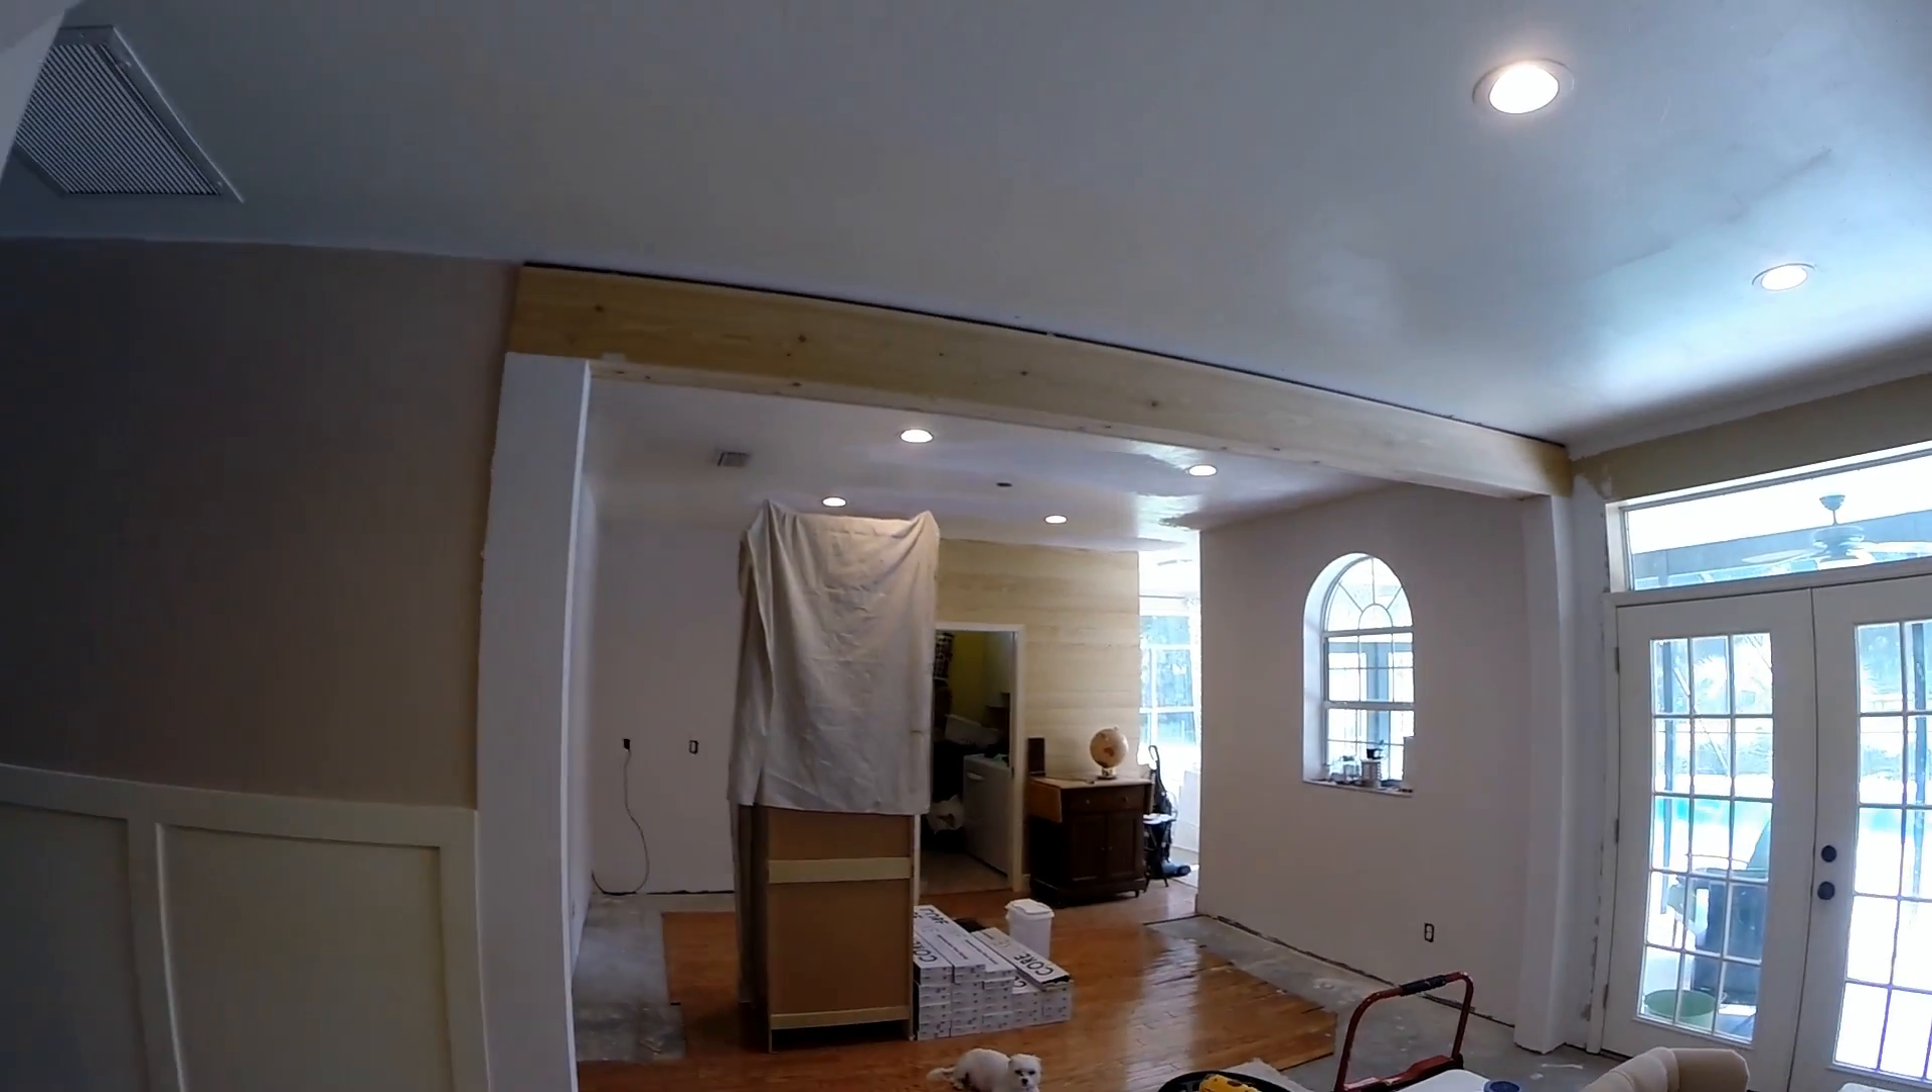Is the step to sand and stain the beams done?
No.